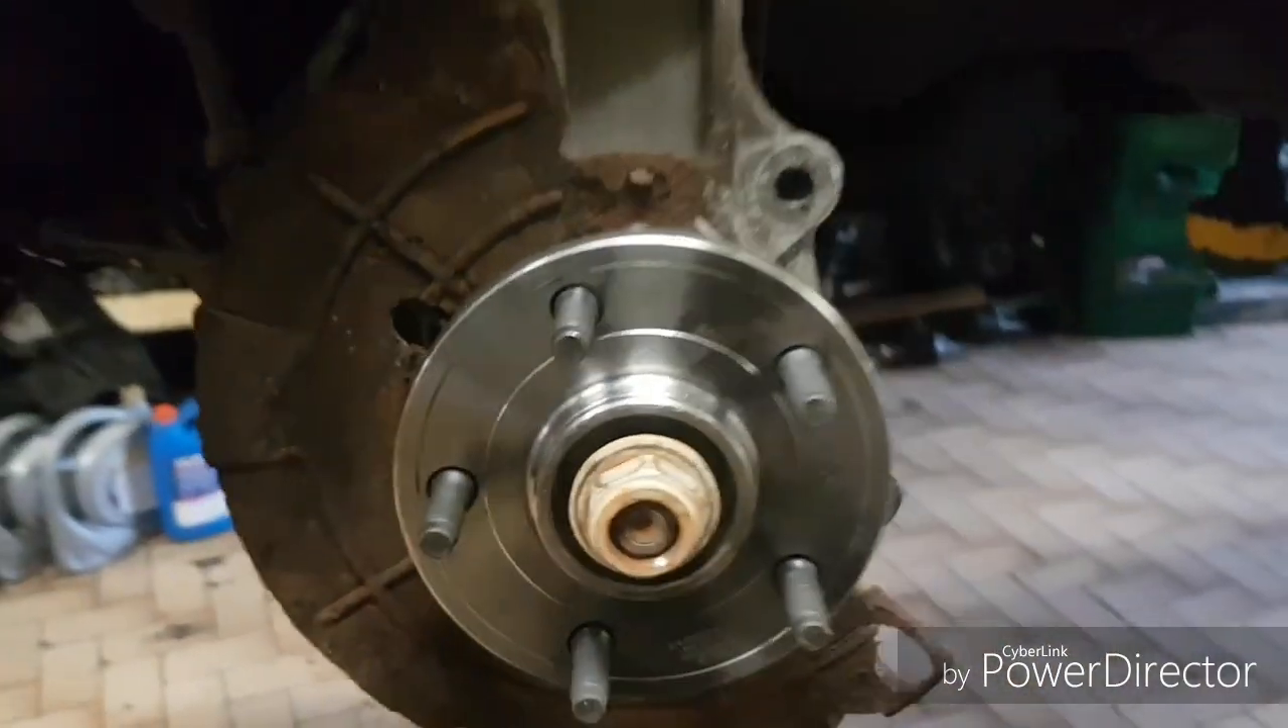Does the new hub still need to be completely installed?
No.